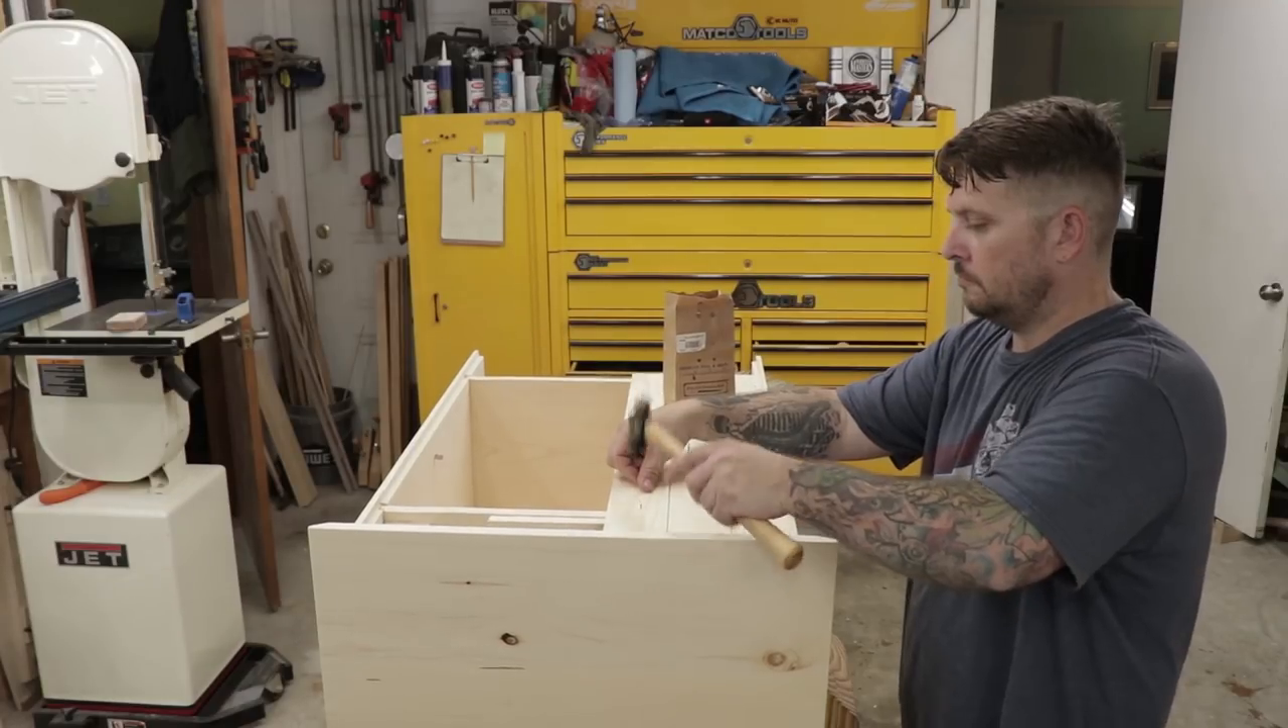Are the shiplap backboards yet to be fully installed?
Yes.